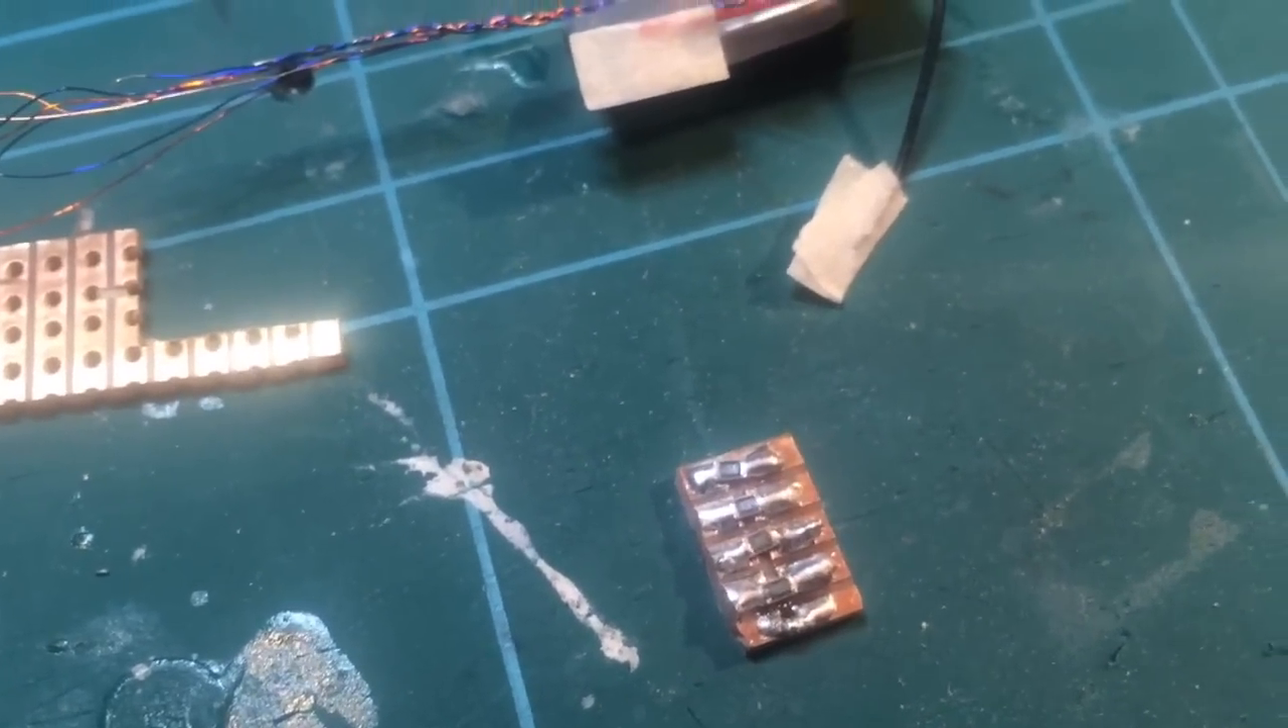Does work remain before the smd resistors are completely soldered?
No.